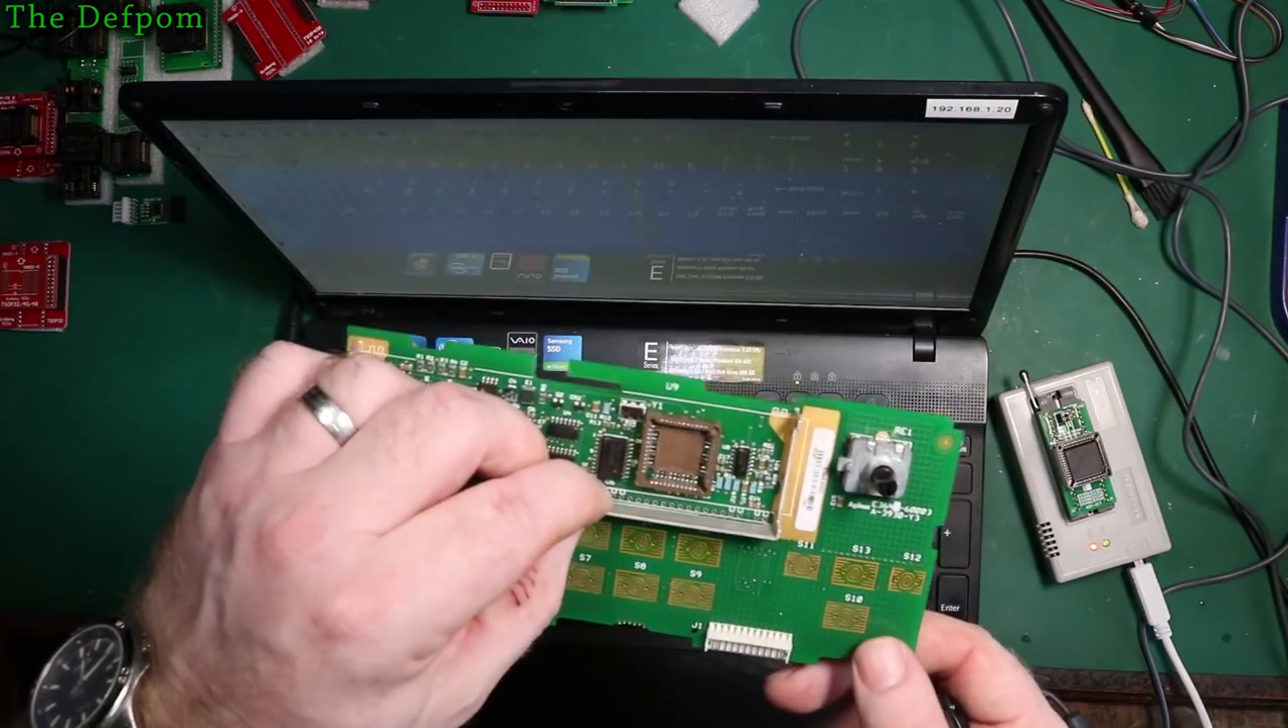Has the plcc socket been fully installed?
Yes.